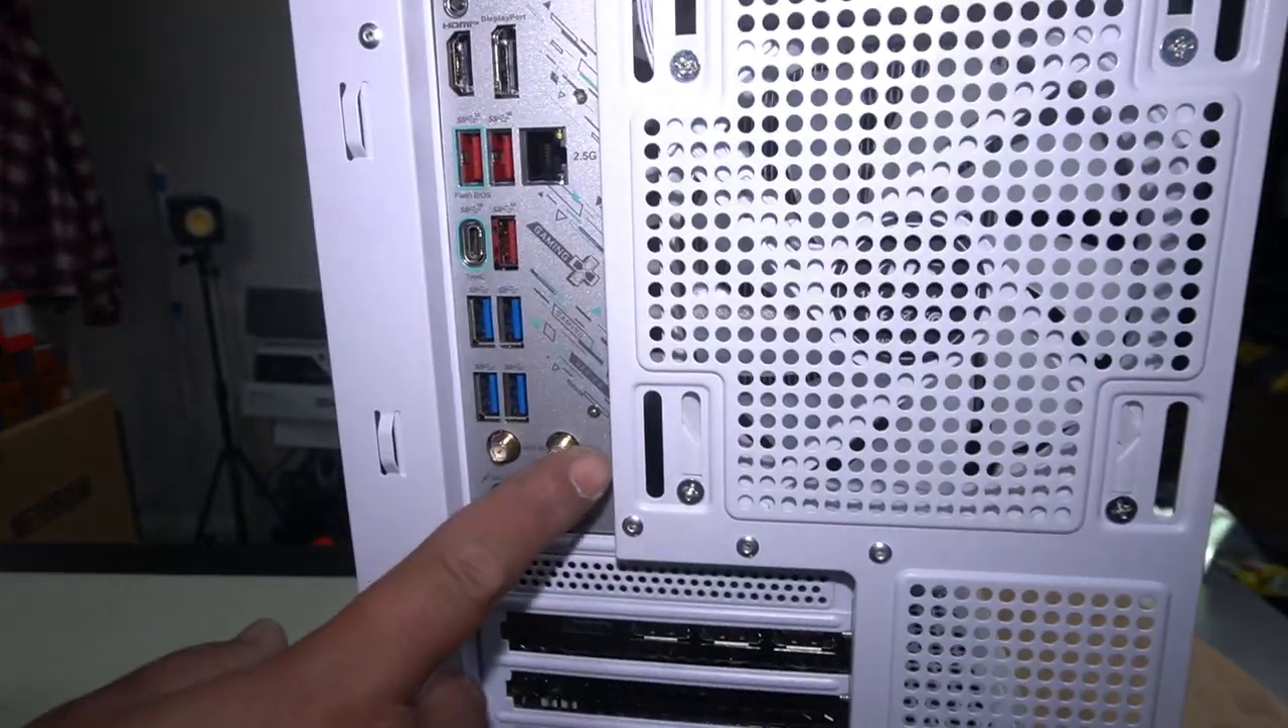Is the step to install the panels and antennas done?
No.